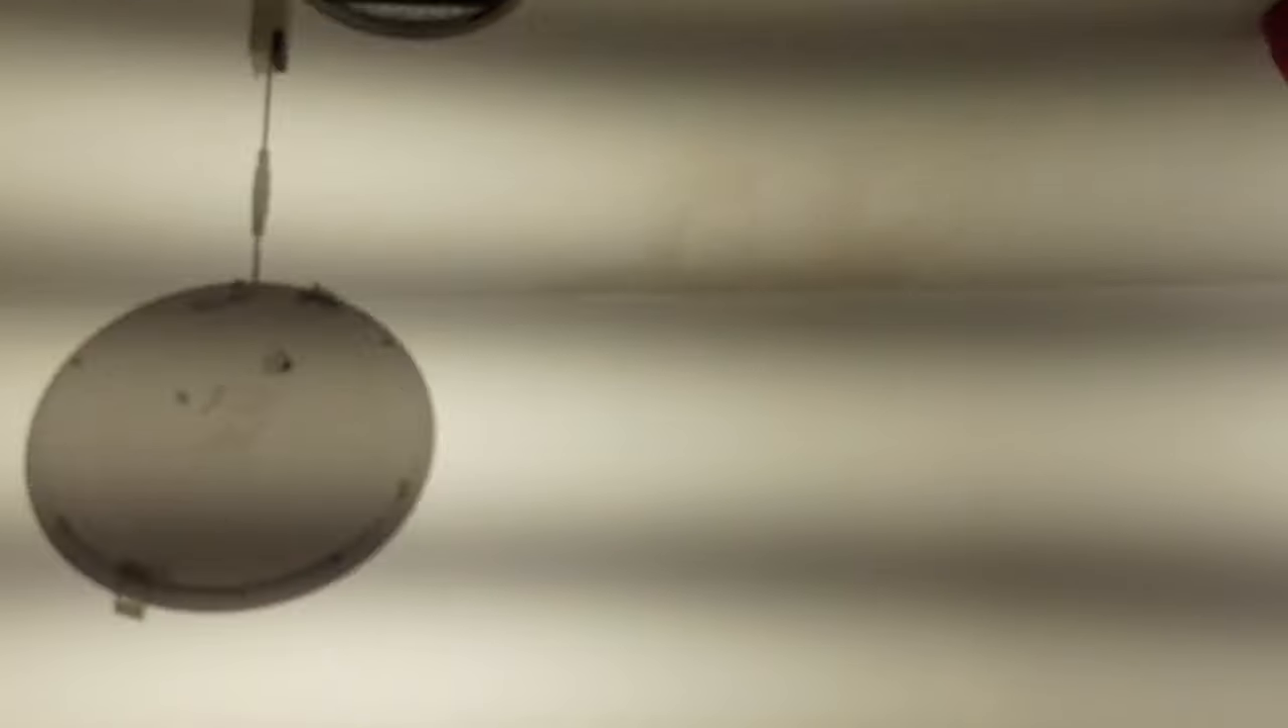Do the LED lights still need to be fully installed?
Yes.